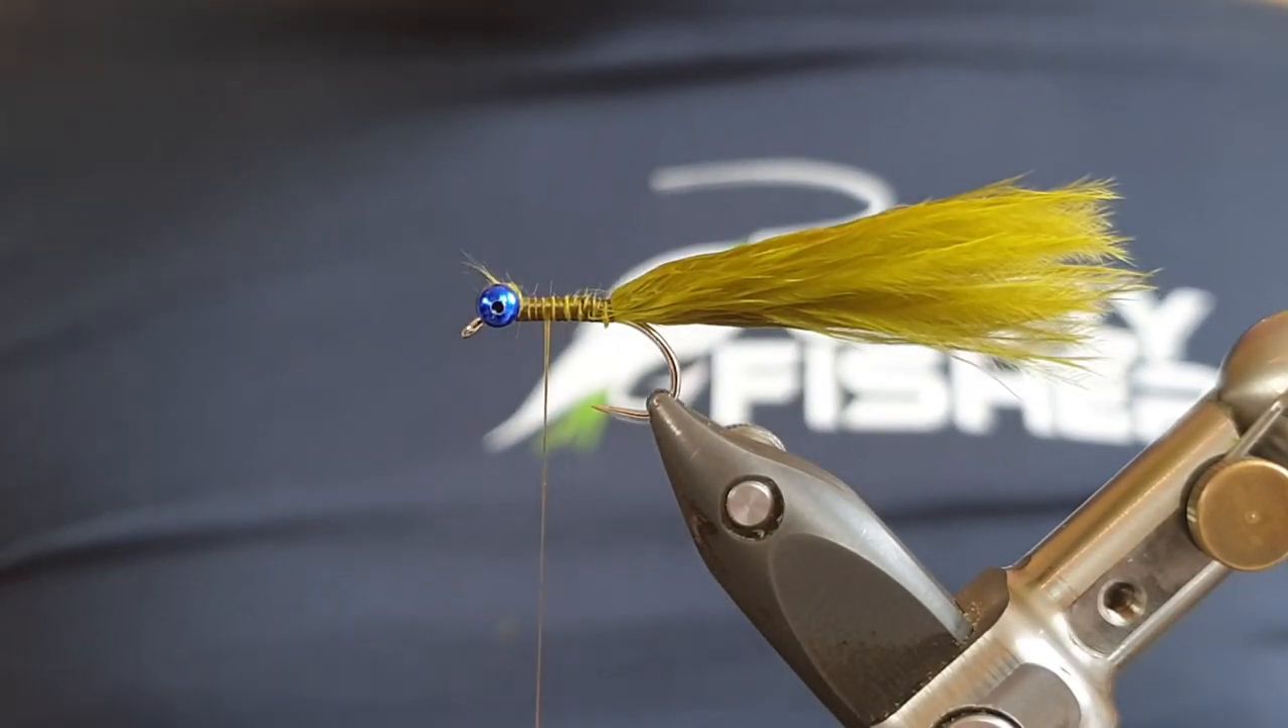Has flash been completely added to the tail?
No.